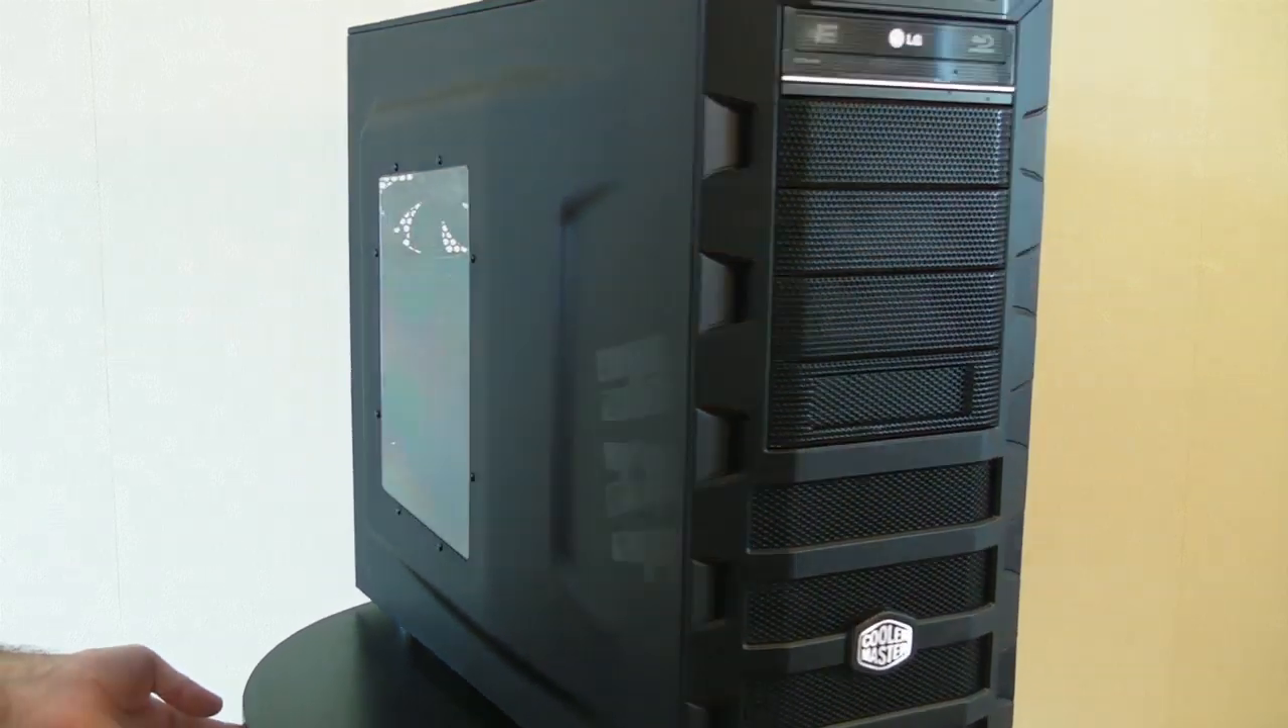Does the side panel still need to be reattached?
No.